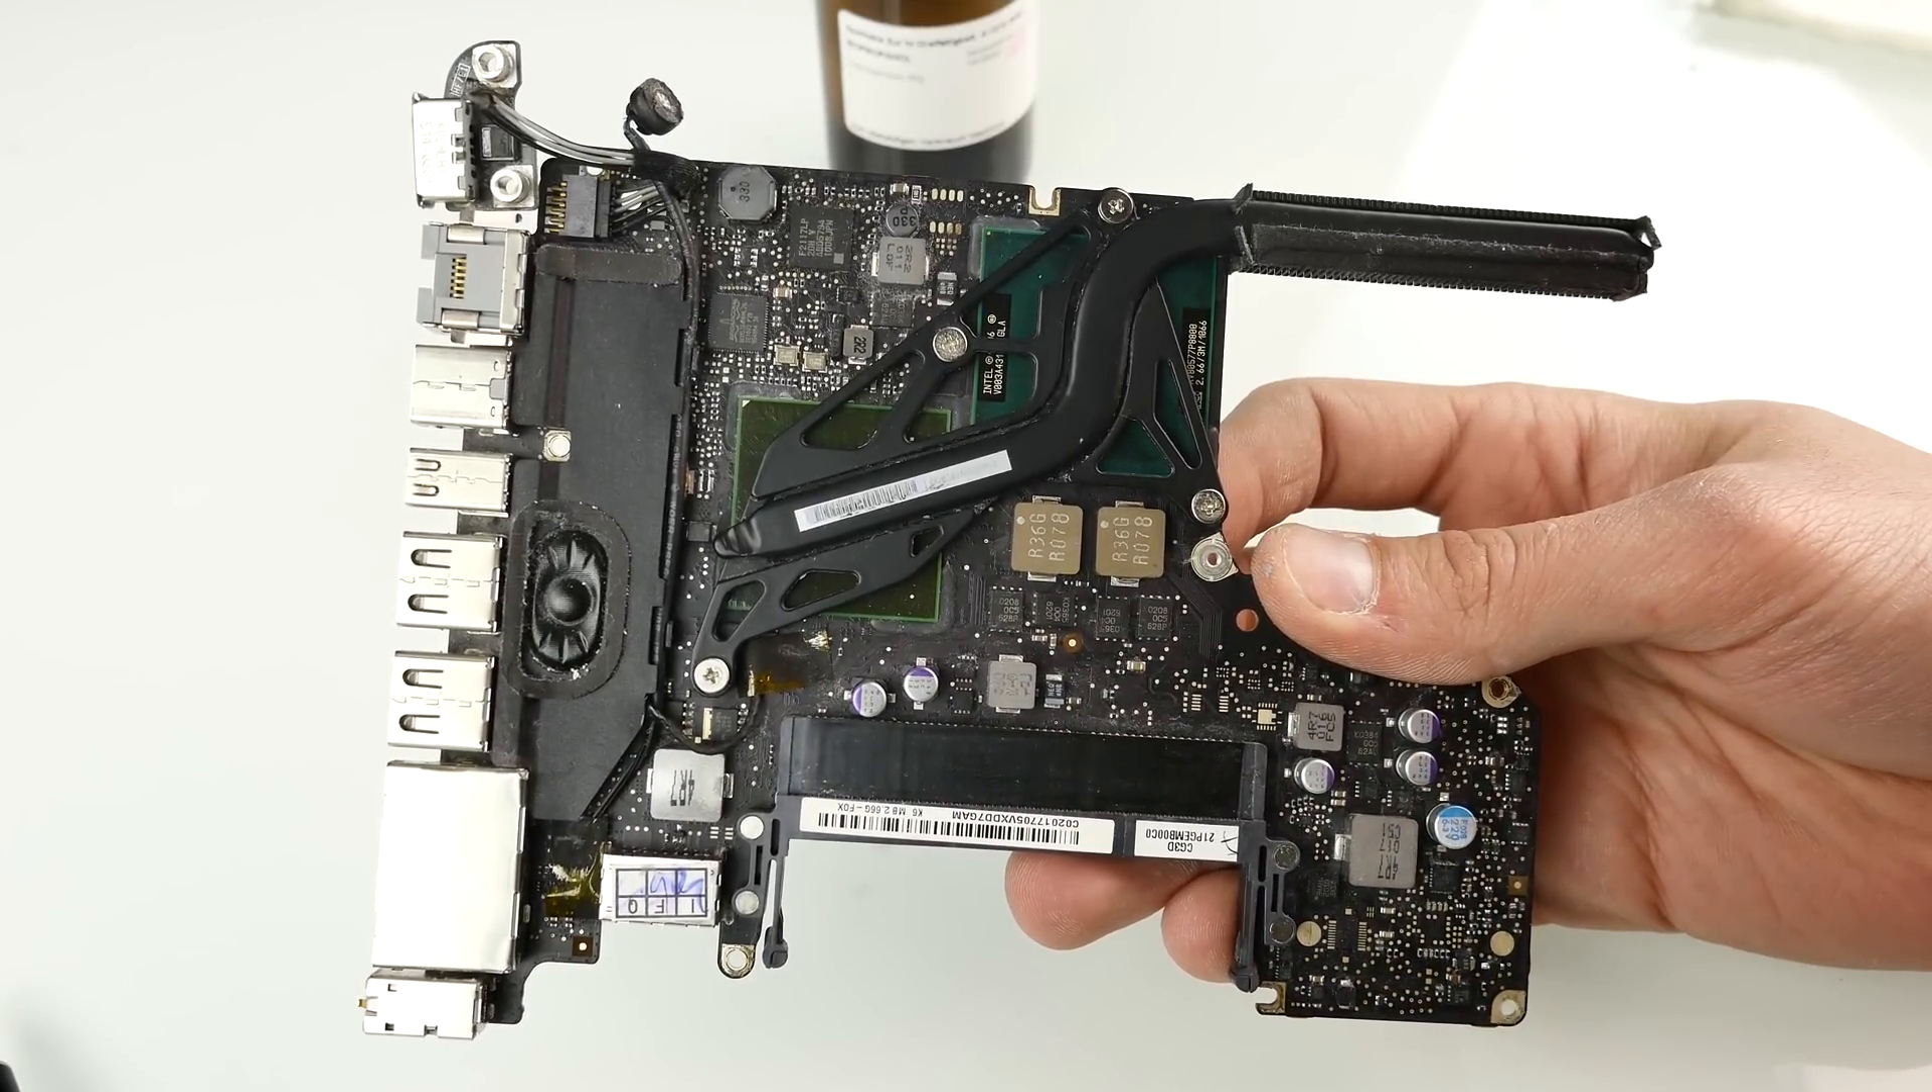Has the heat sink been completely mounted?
Yes.